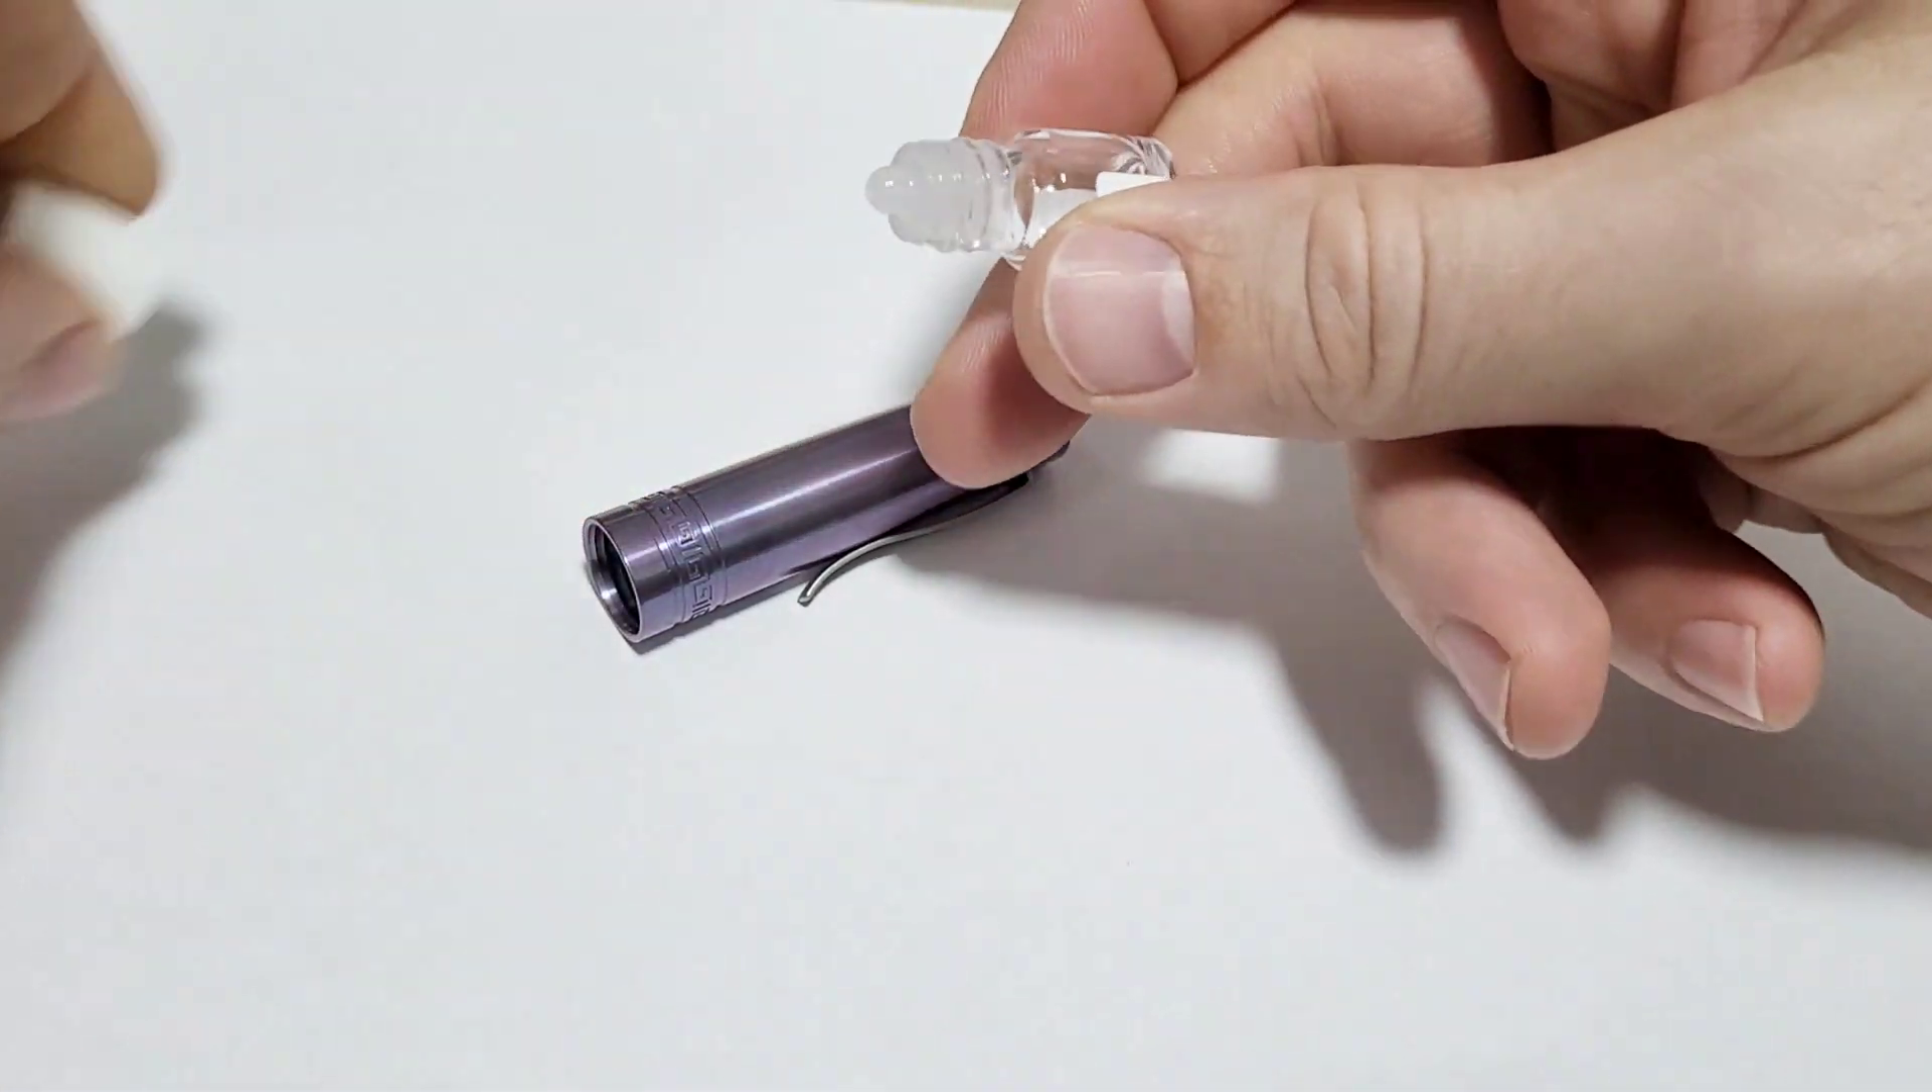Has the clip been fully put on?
Yes.